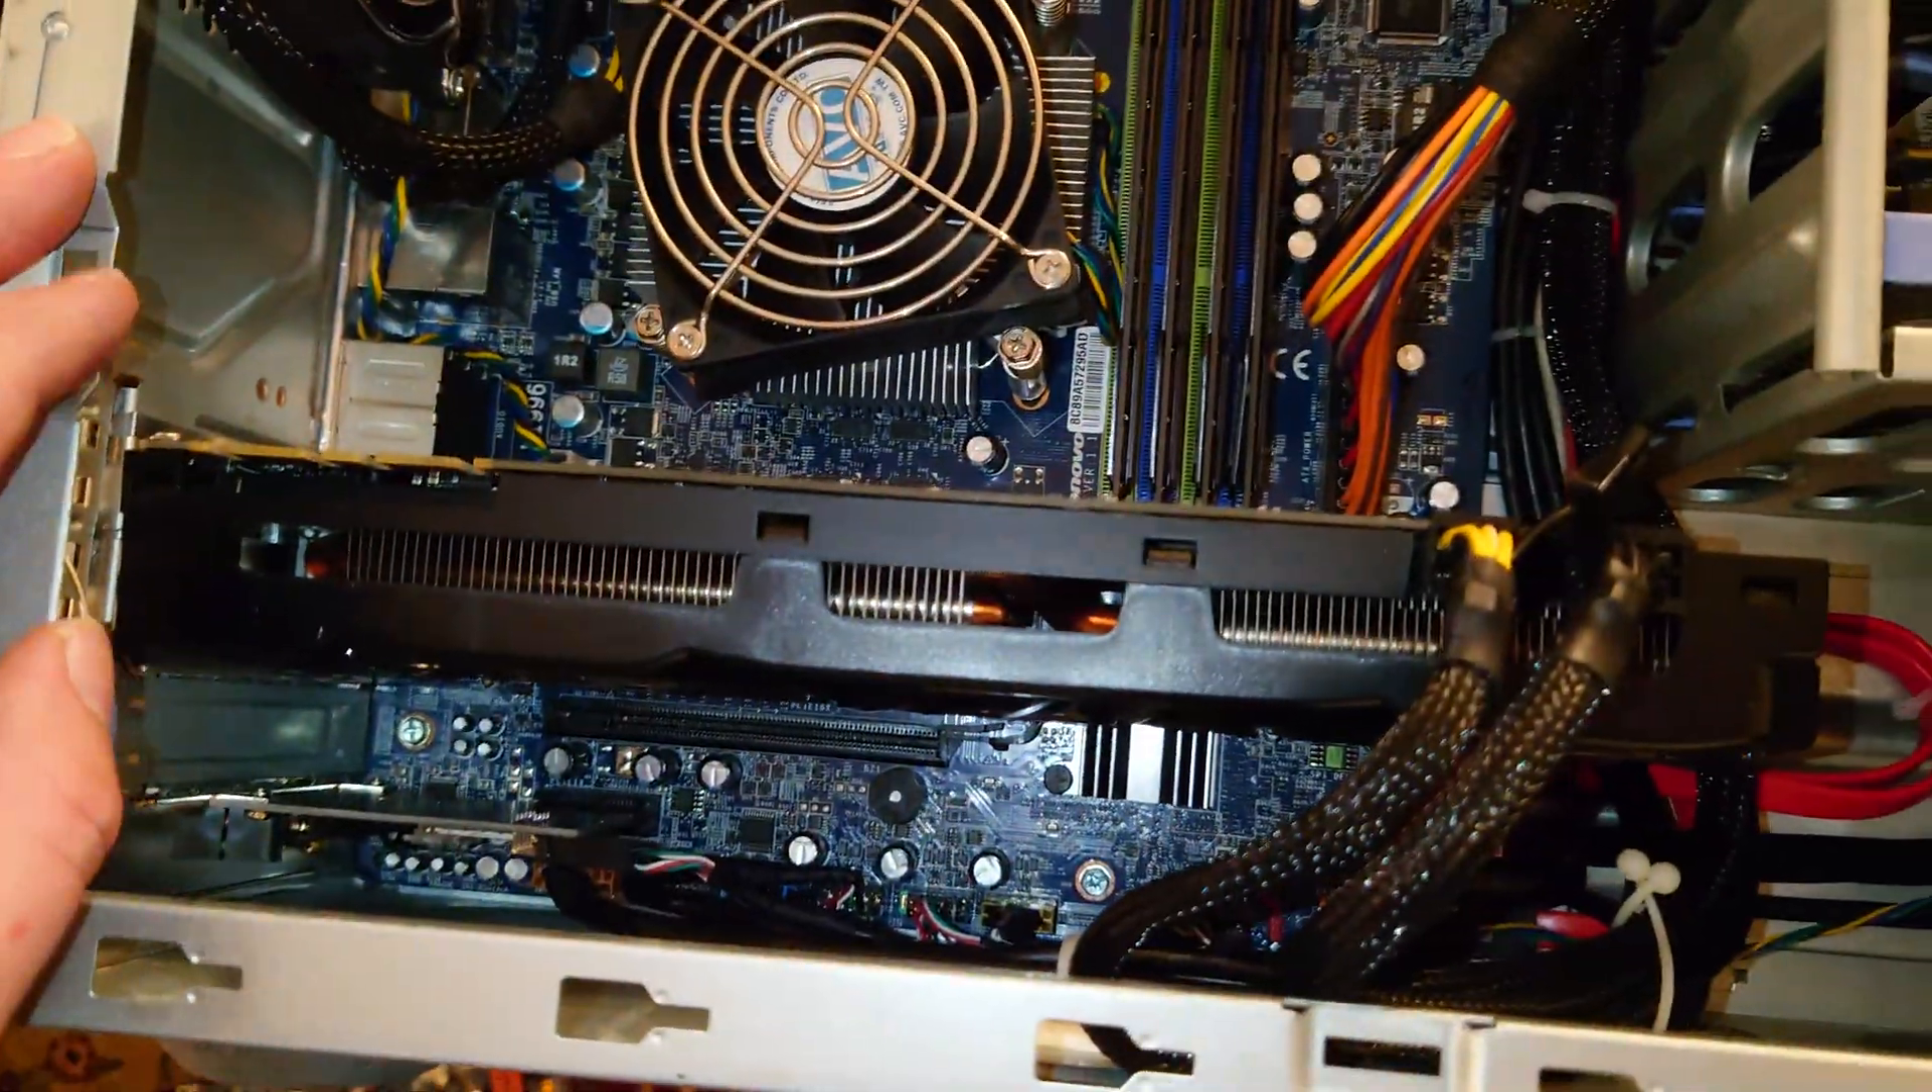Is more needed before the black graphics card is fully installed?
No.